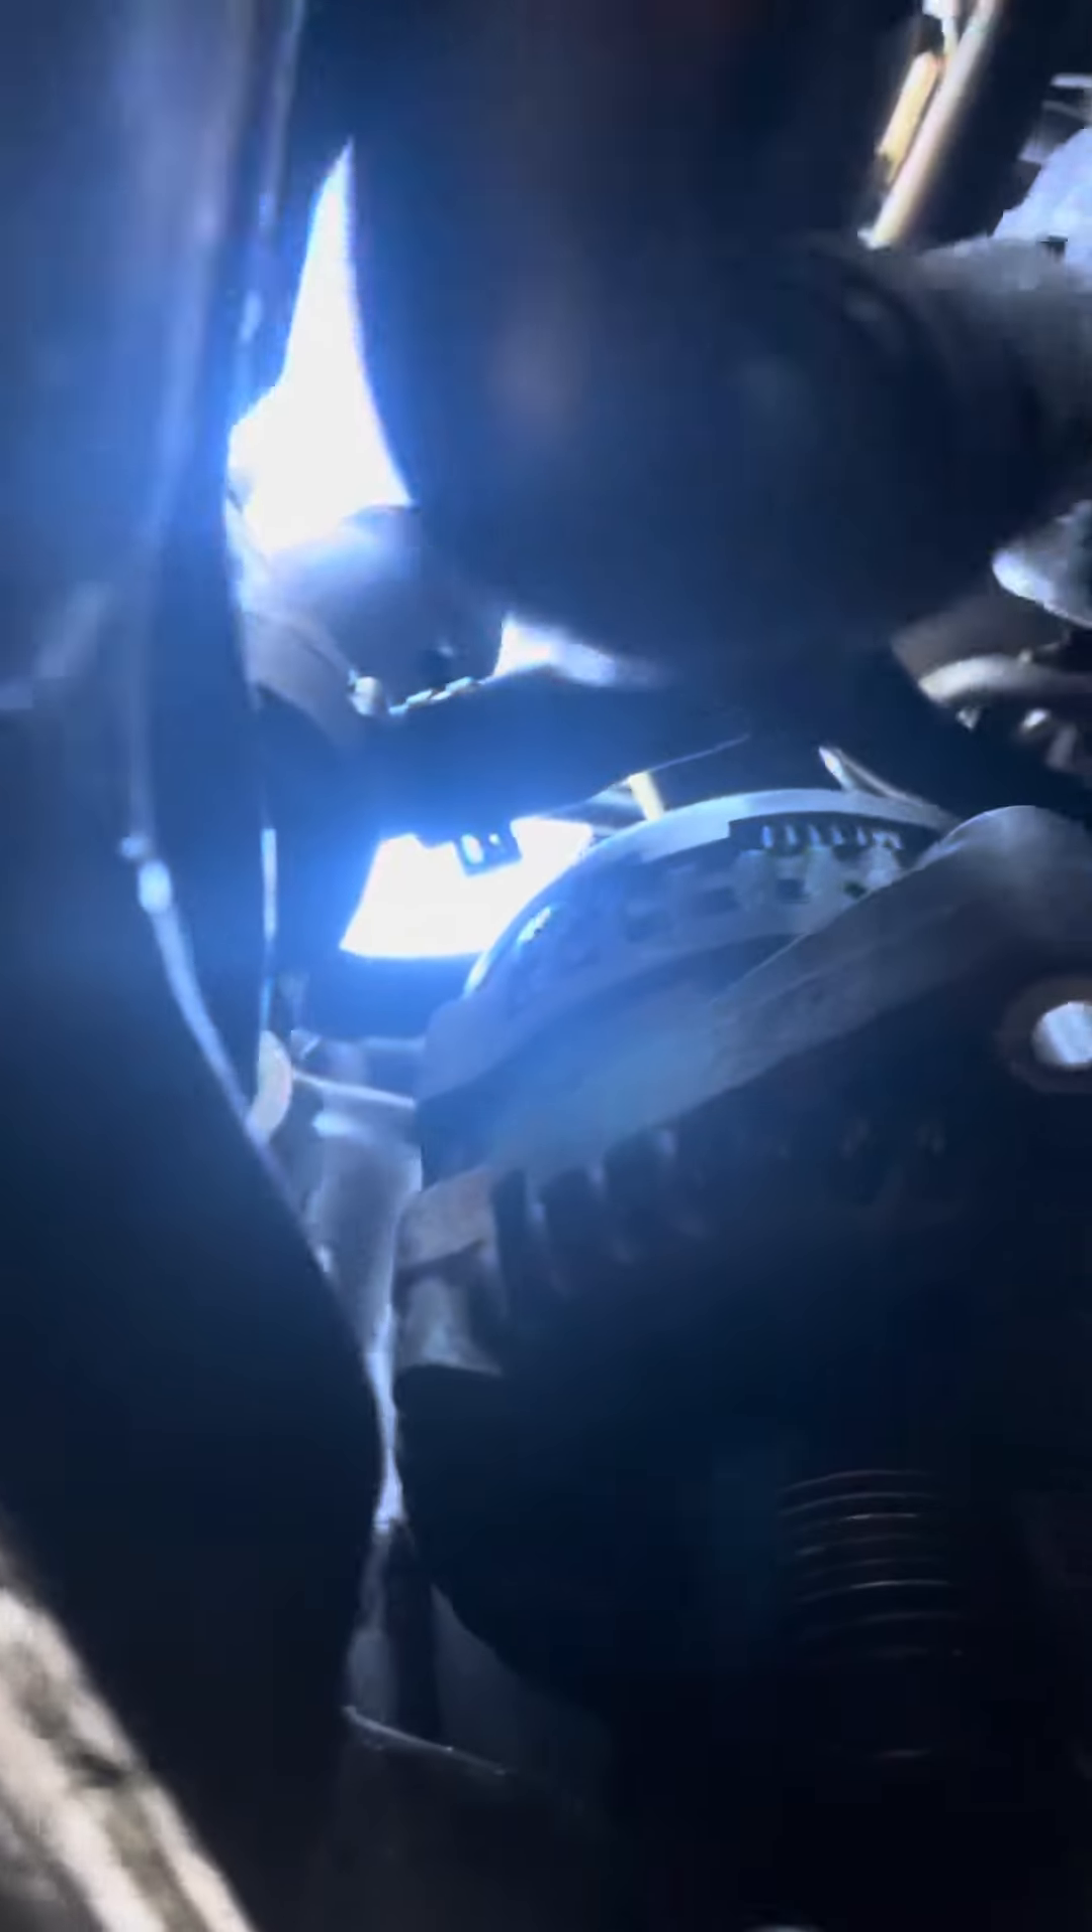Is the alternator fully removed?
No.